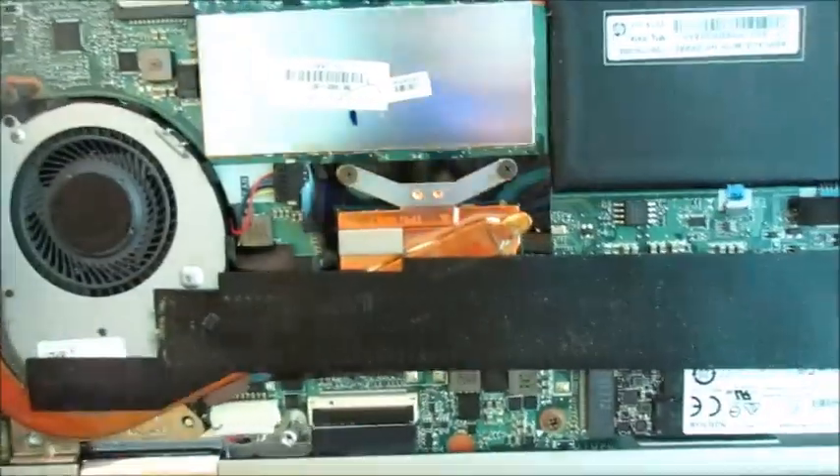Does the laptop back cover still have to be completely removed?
No.